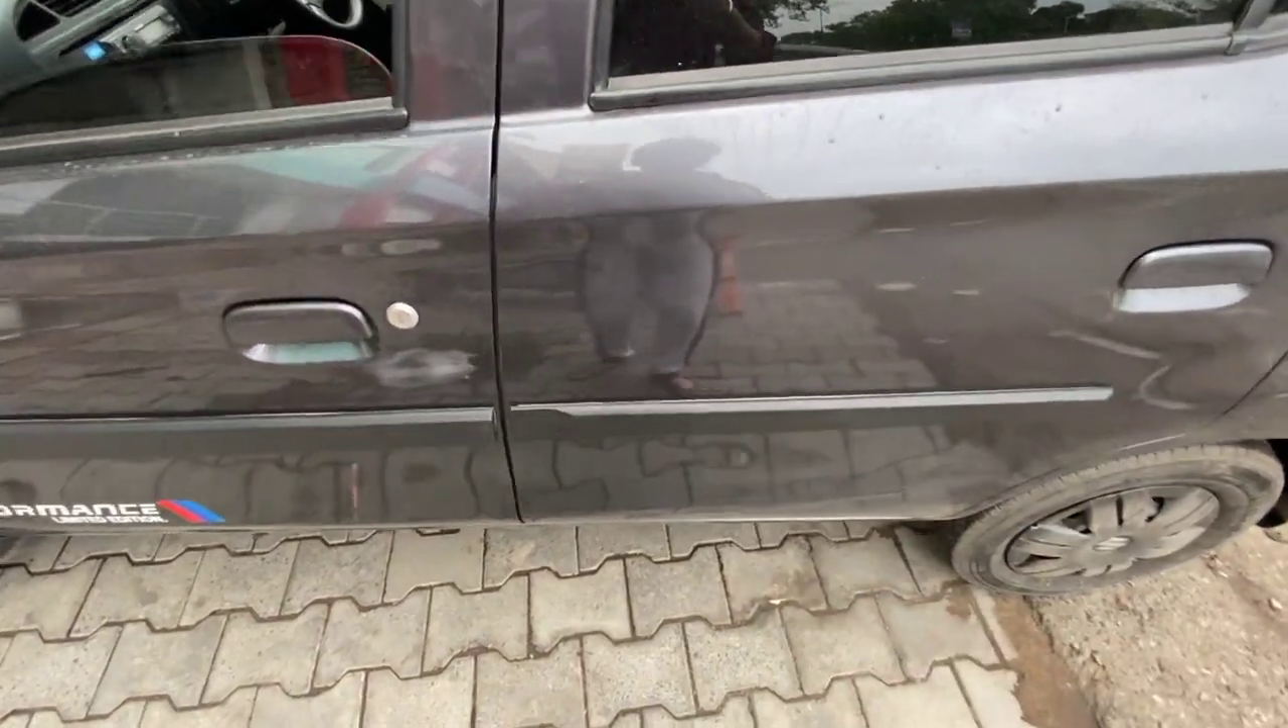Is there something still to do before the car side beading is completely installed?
No.